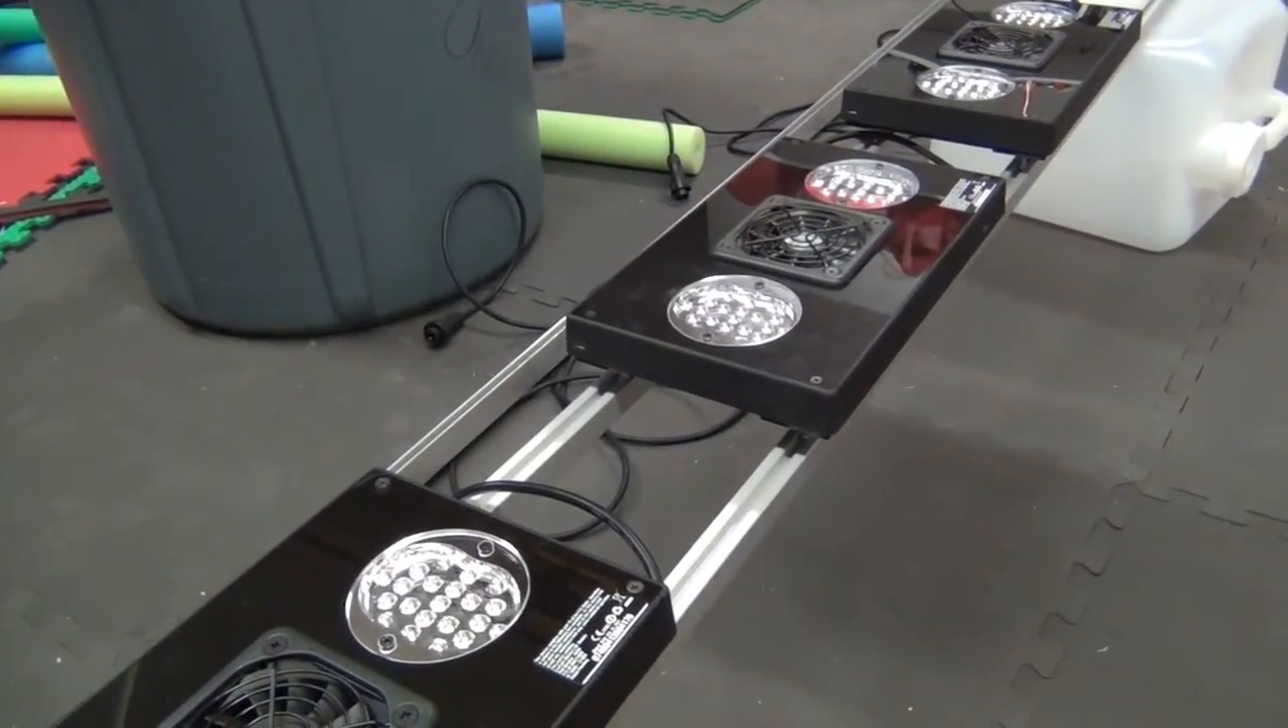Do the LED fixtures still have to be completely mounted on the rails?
No.